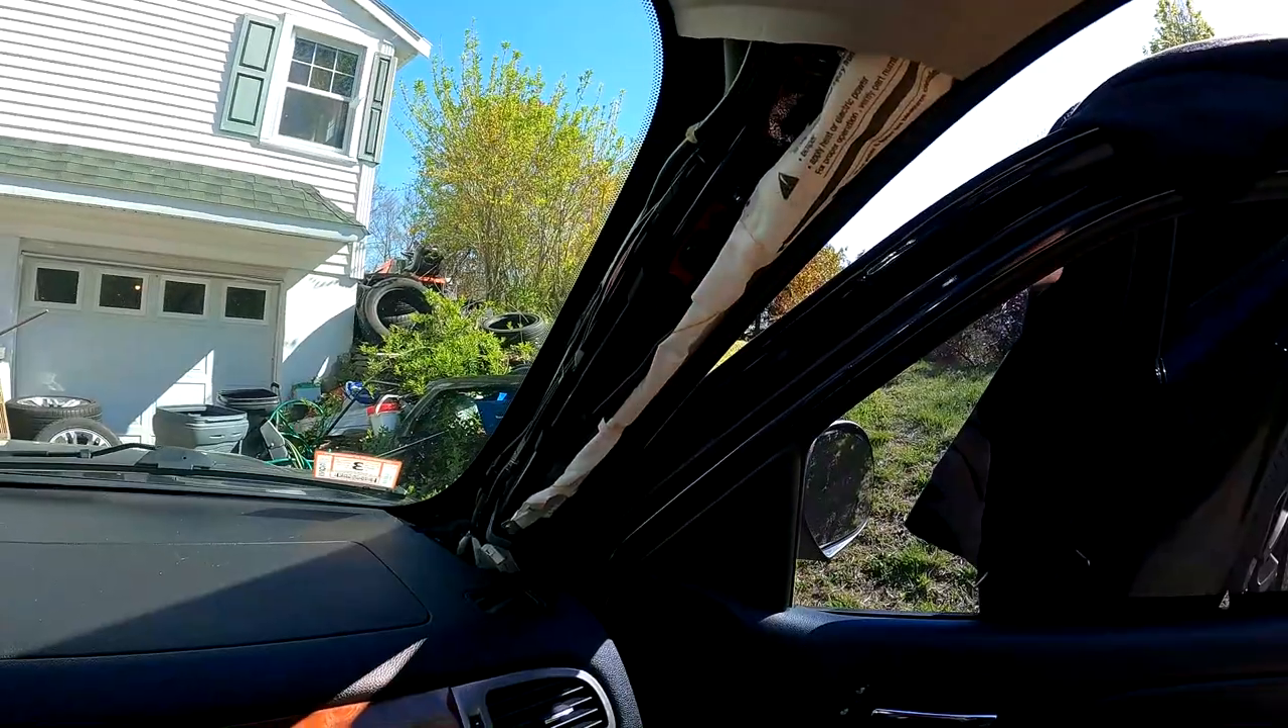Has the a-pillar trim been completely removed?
Yes.